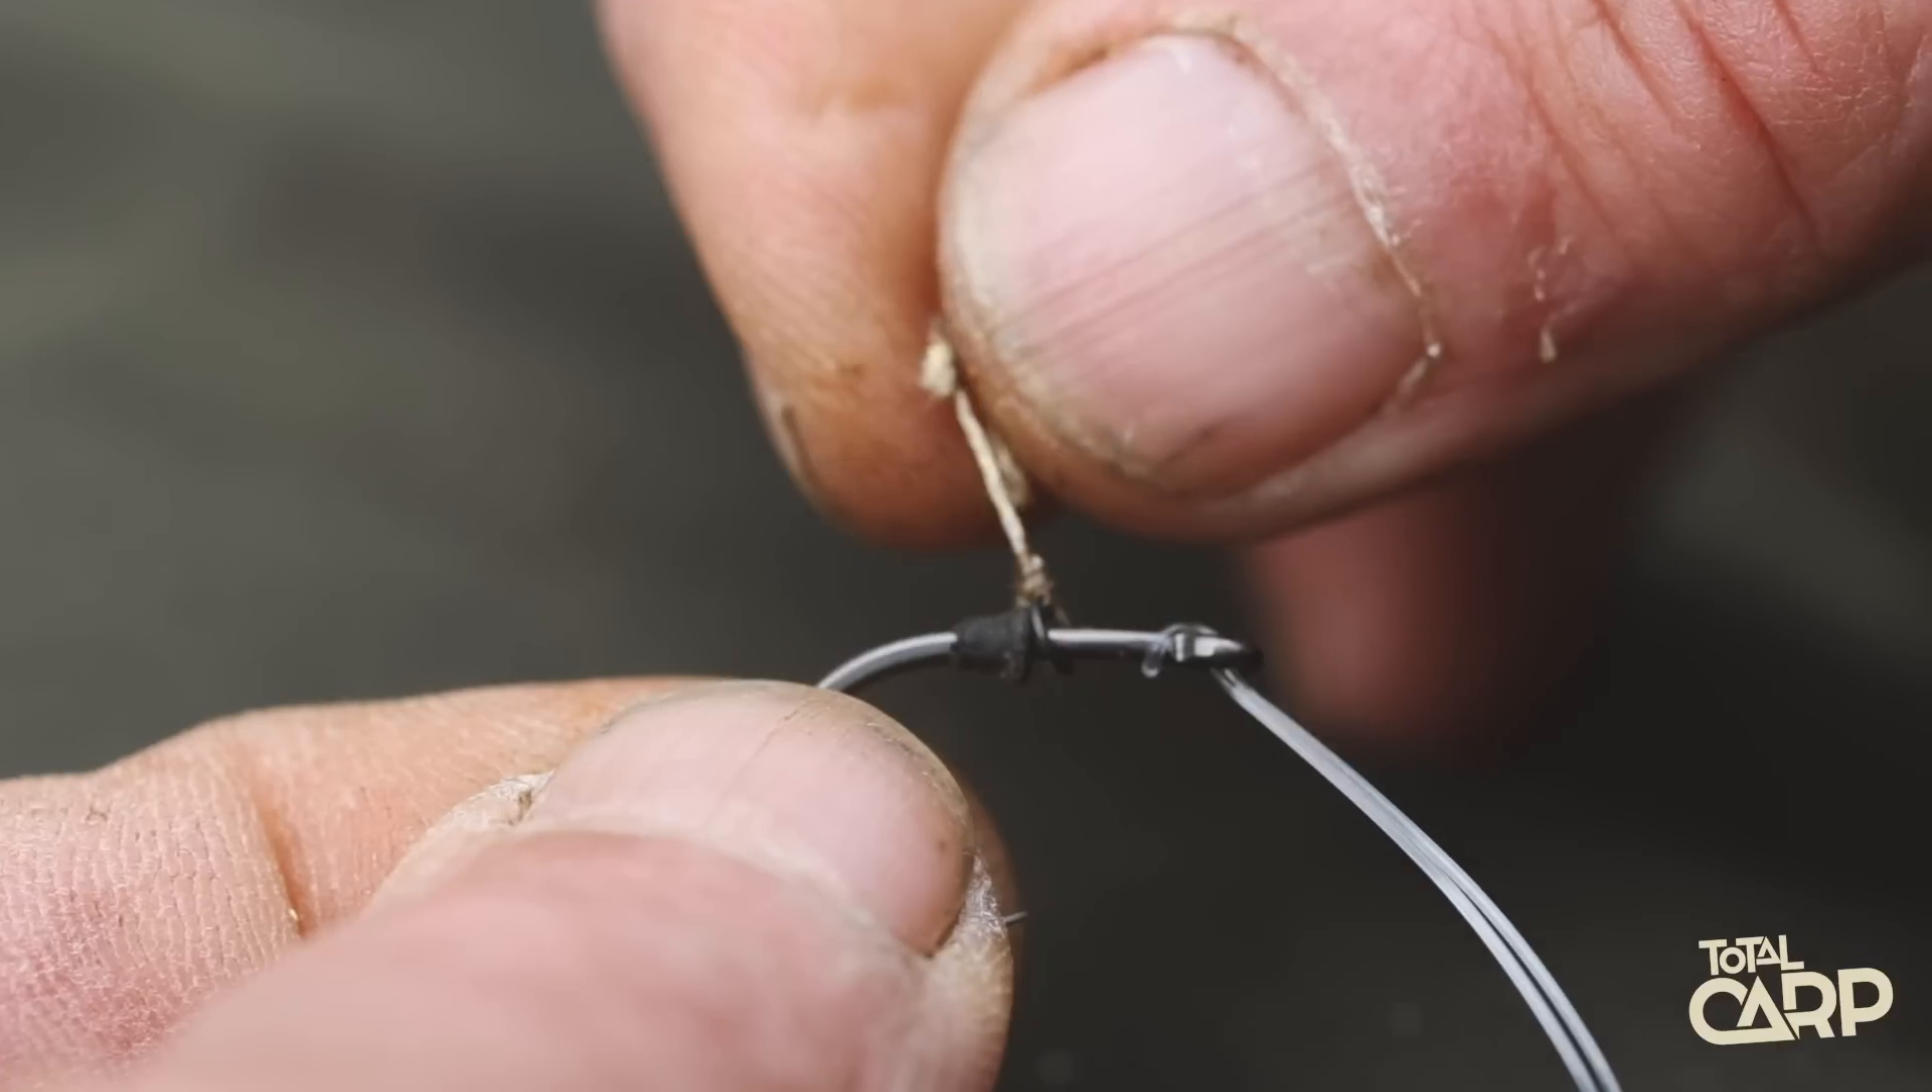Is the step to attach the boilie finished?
No.